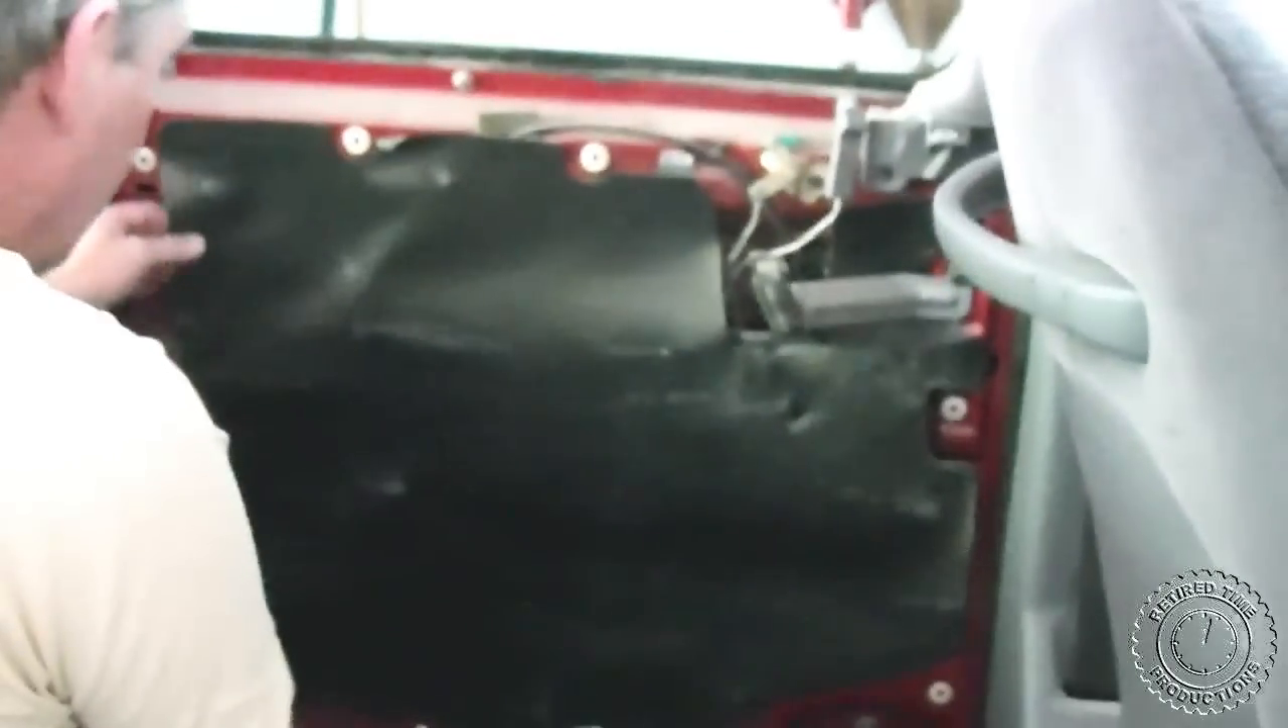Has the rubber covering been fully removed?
No.